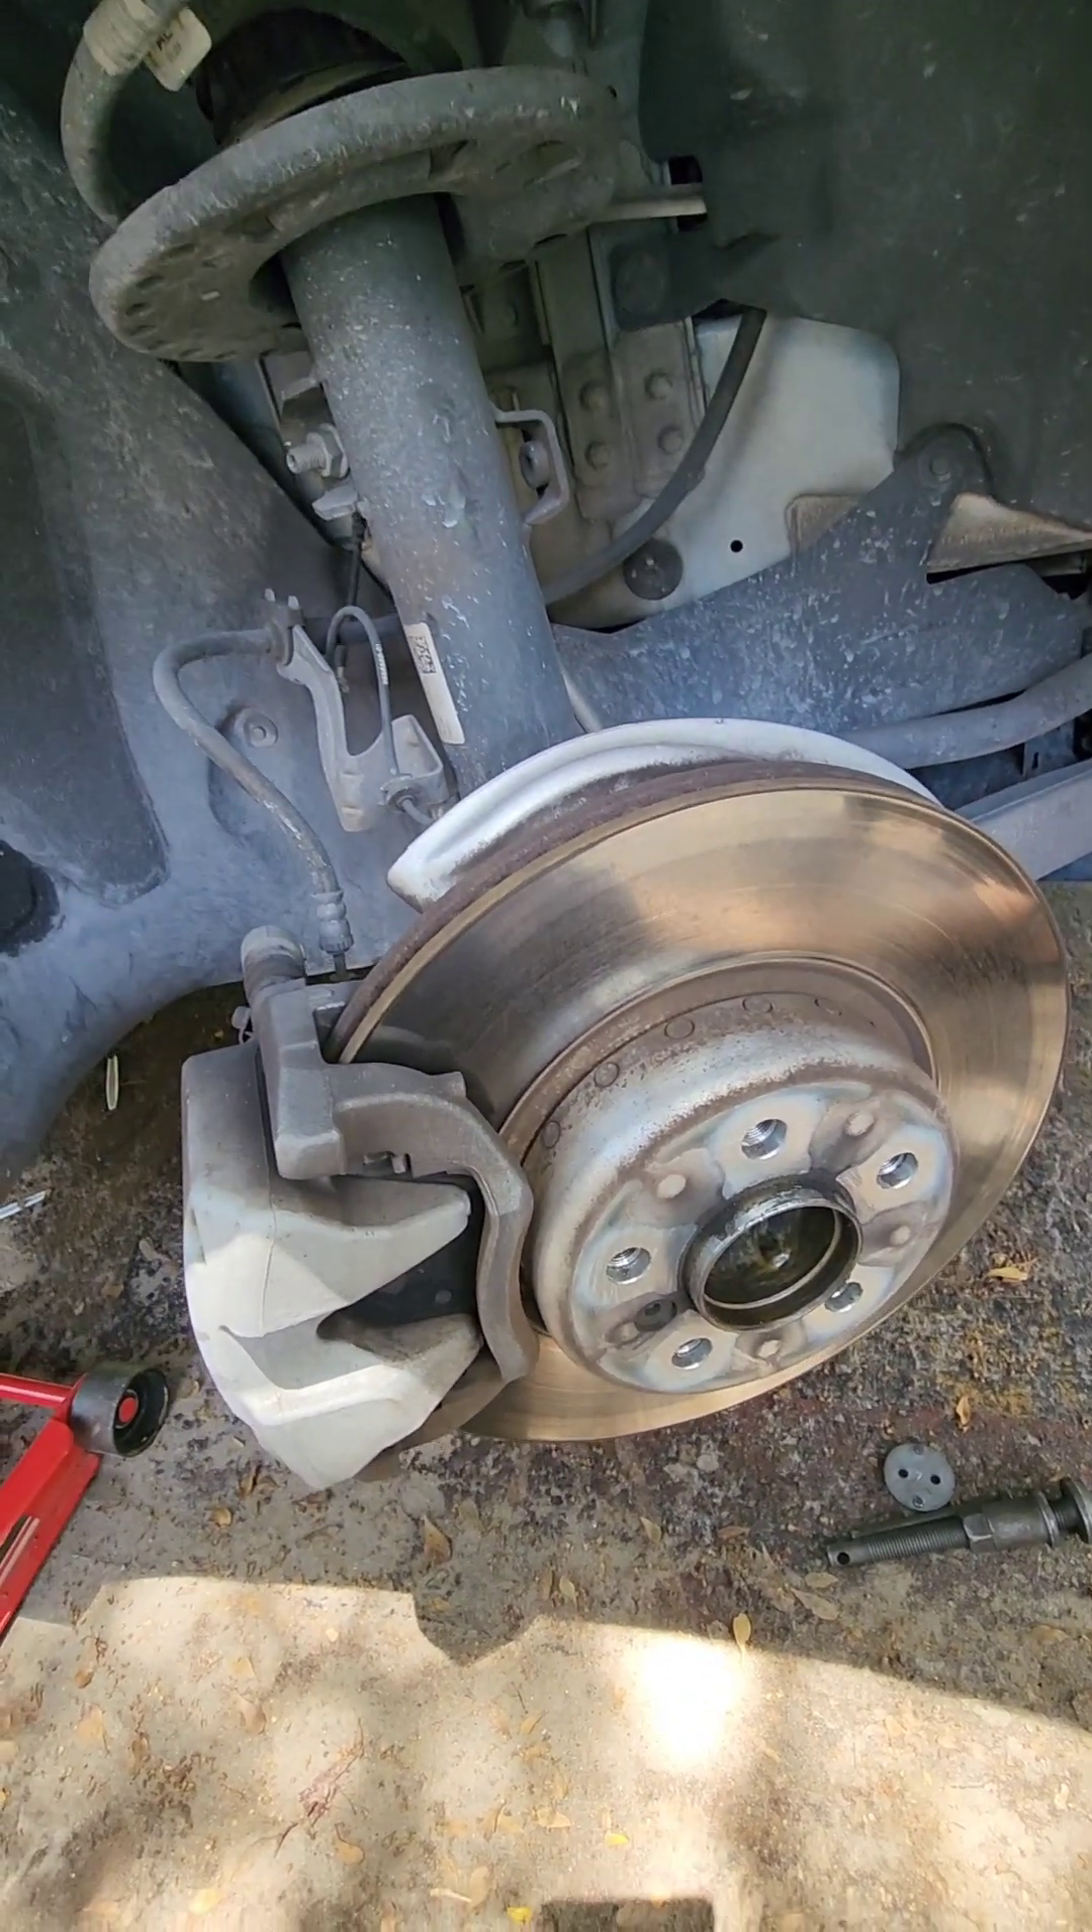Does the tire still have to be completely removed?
No.